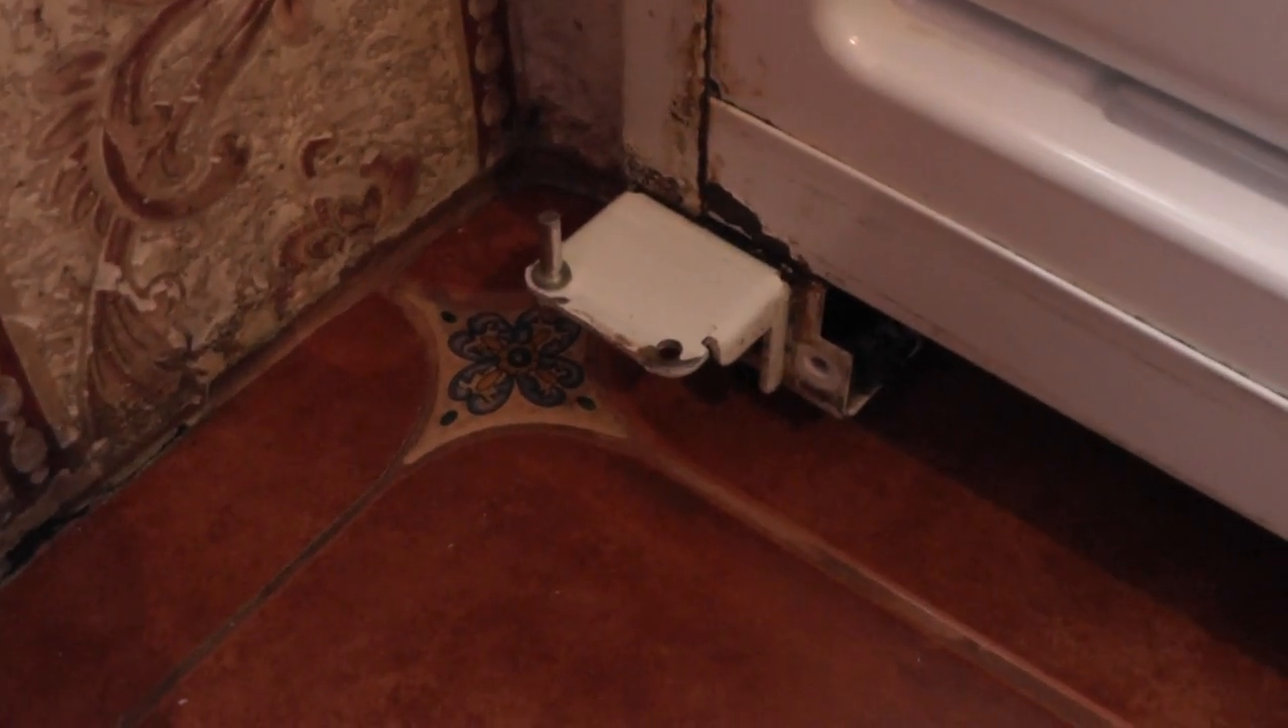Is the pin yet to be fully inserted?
No.